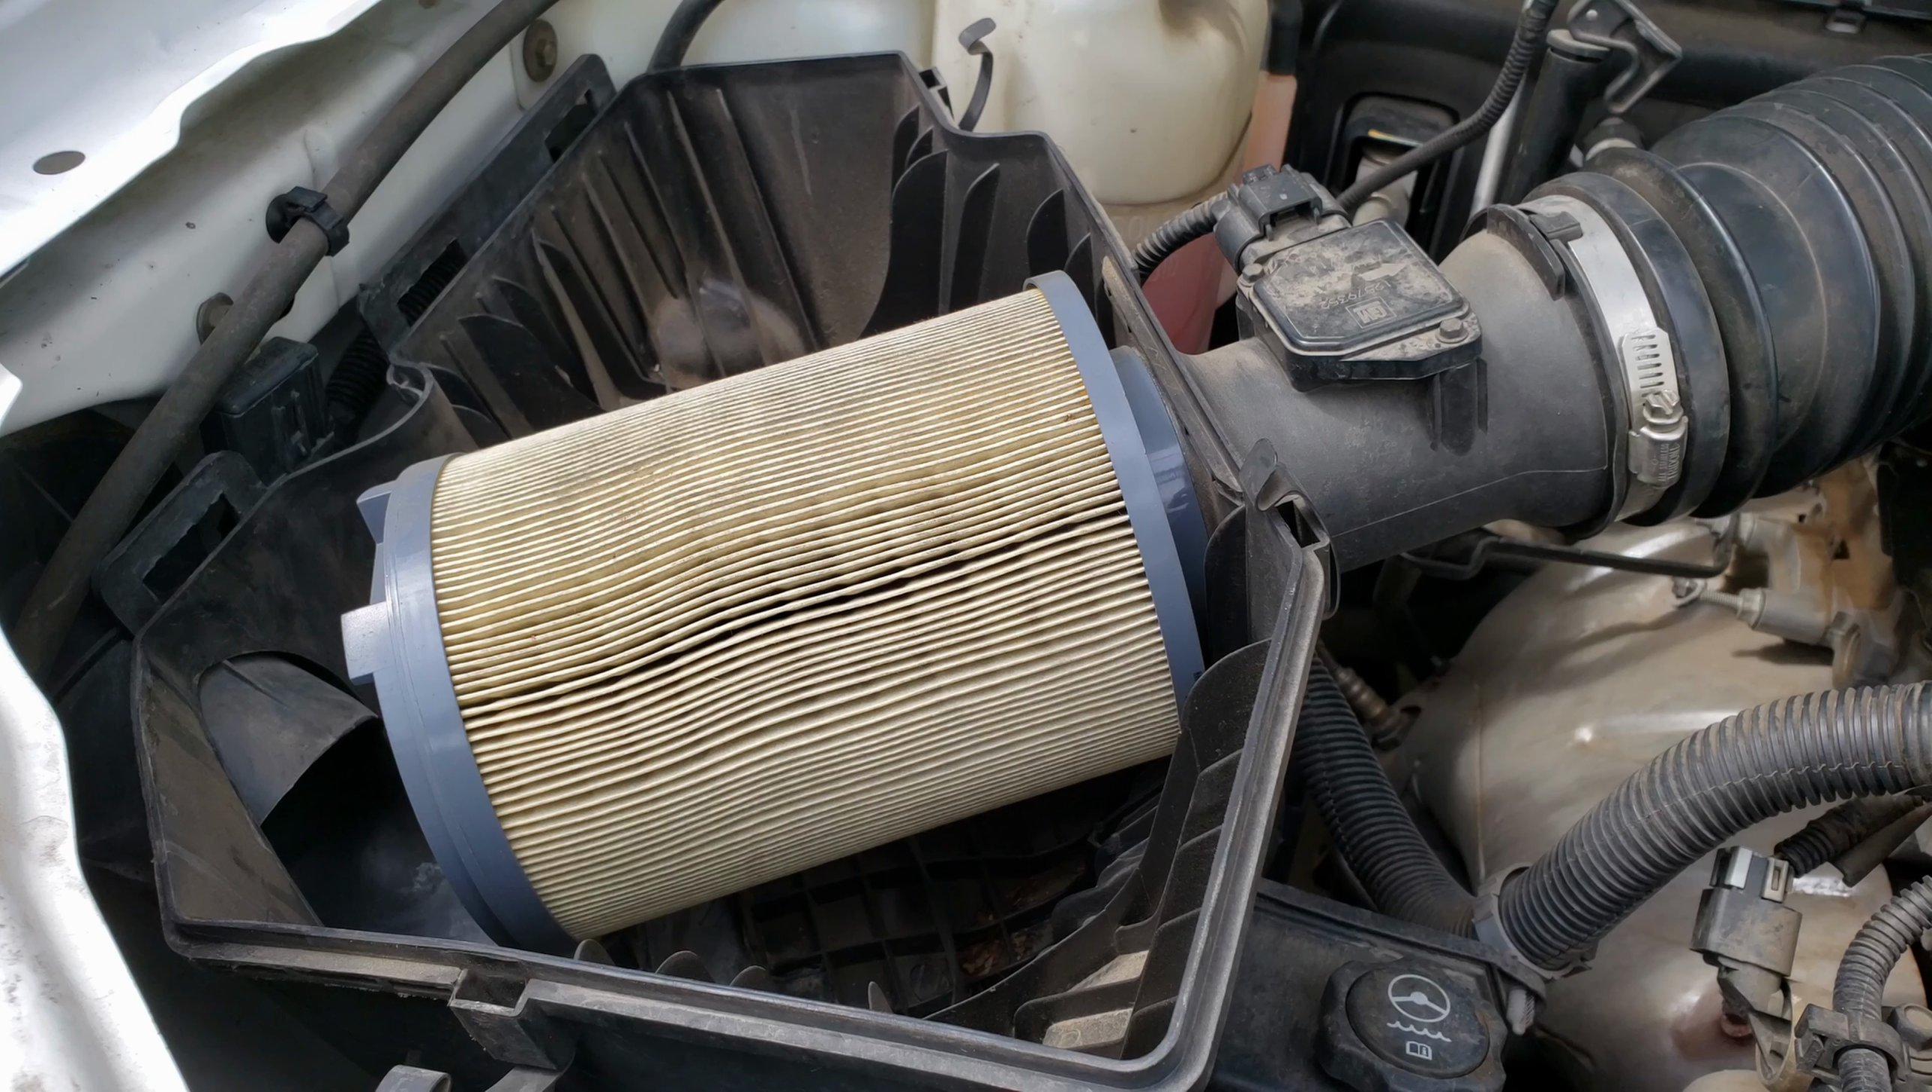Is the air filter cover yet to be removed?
No.